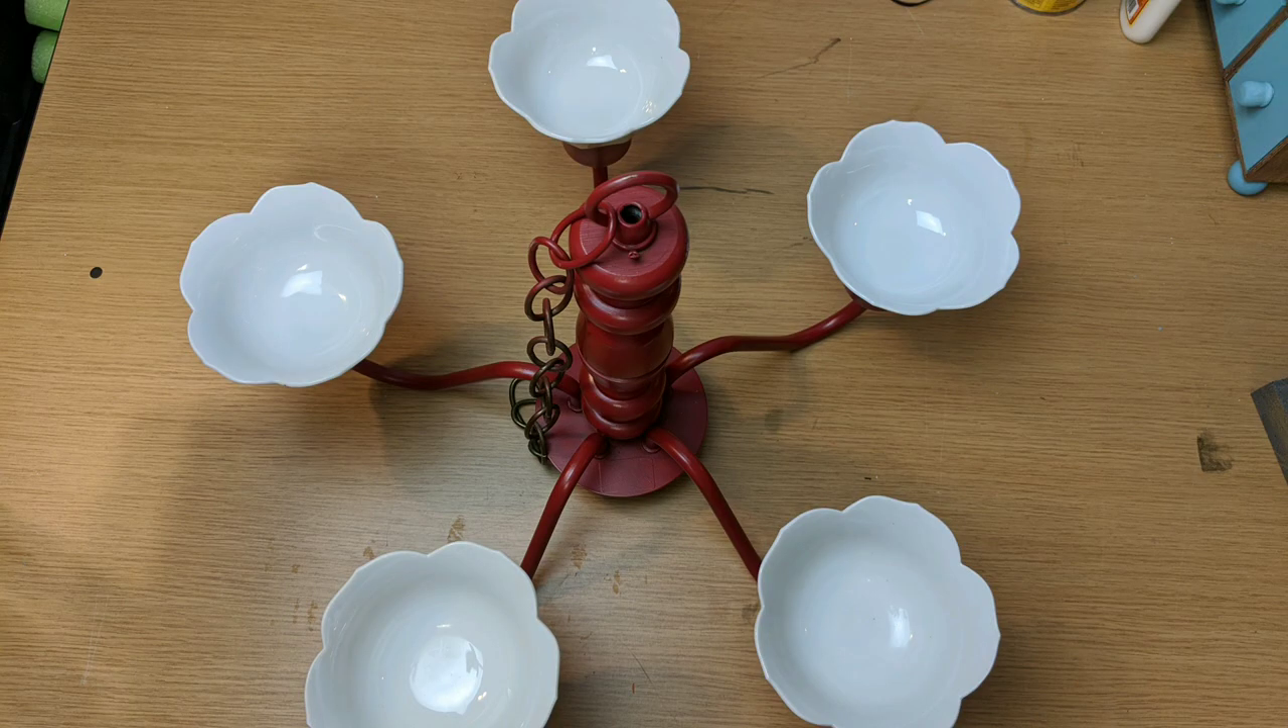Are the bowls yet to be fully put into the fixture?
No.